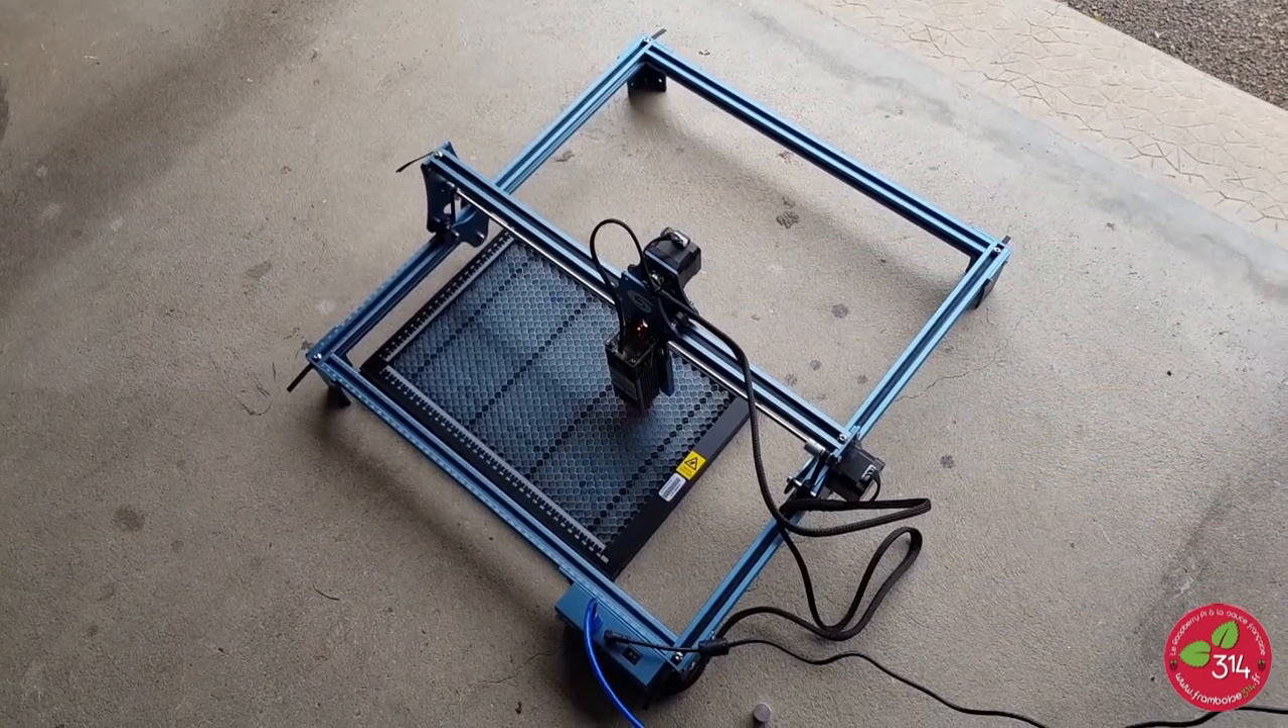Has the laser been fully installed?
Yes.